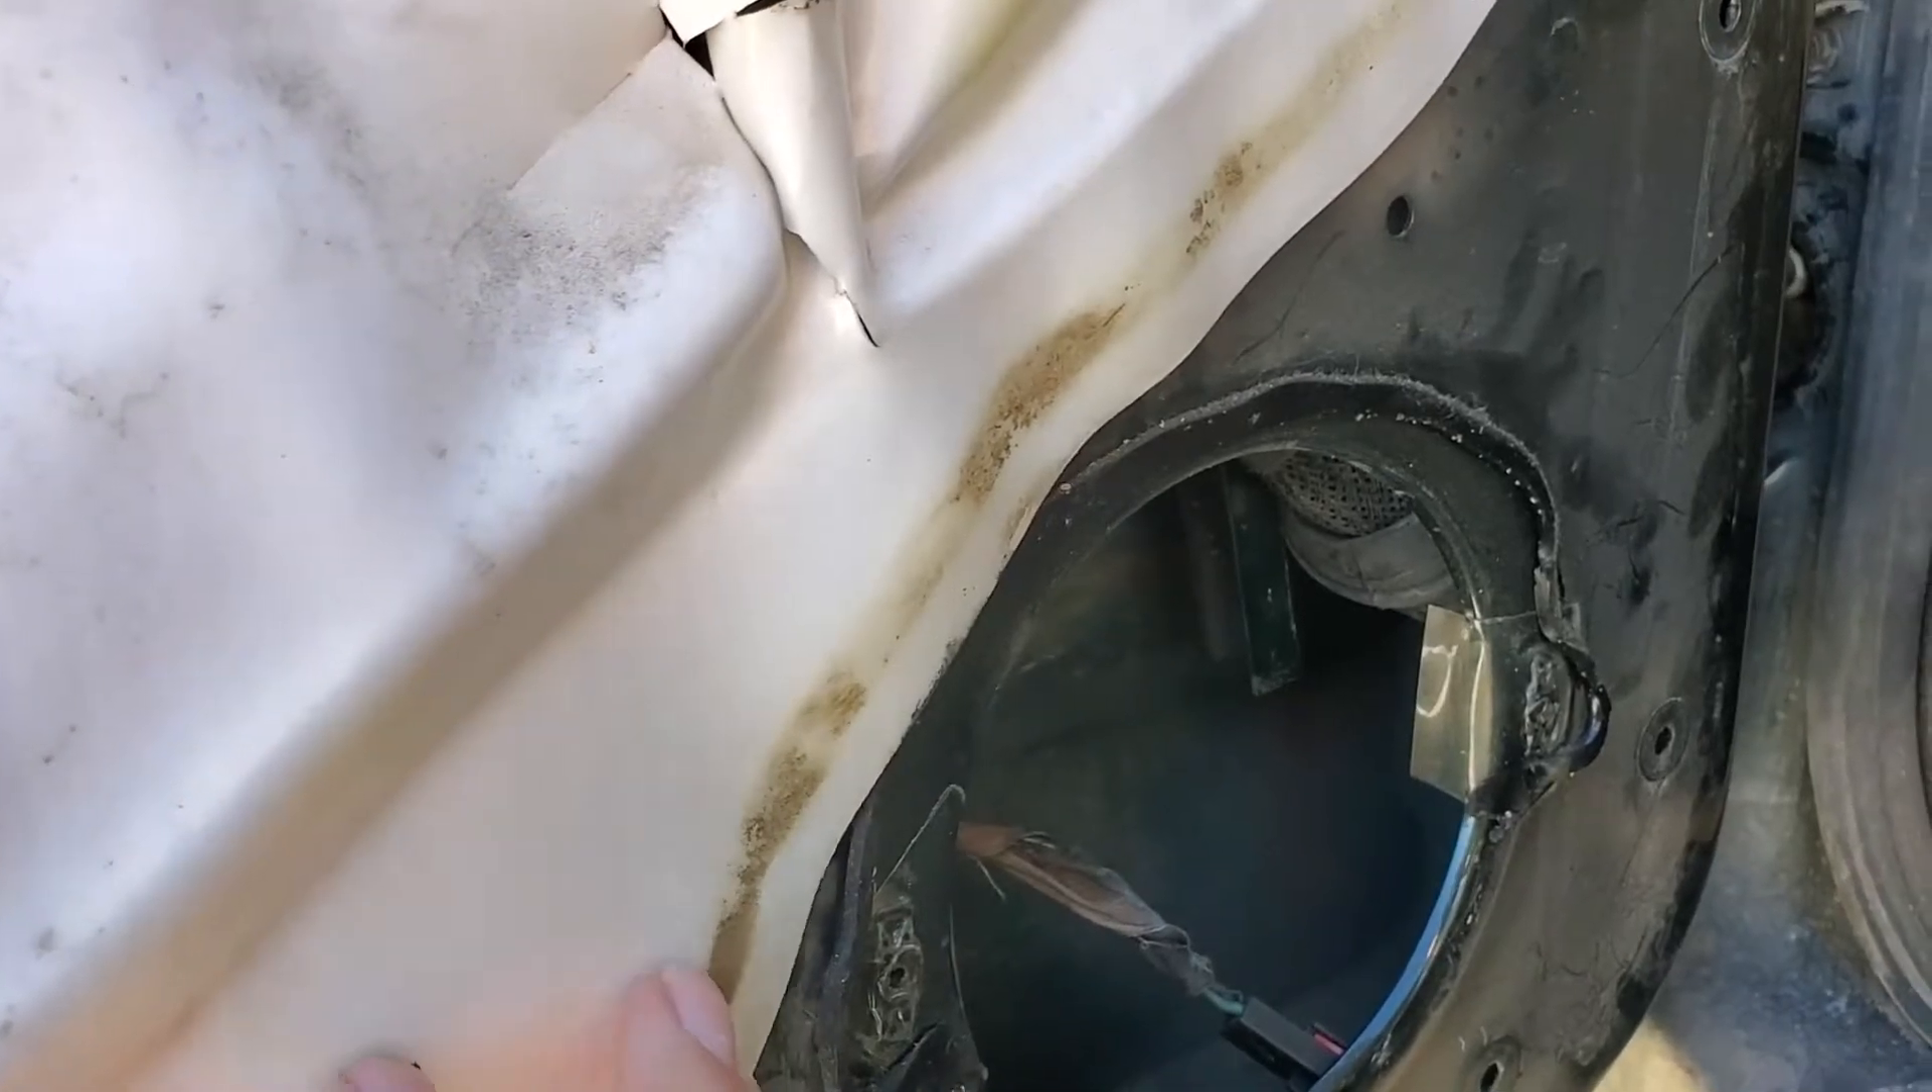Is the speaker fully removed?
Yes.